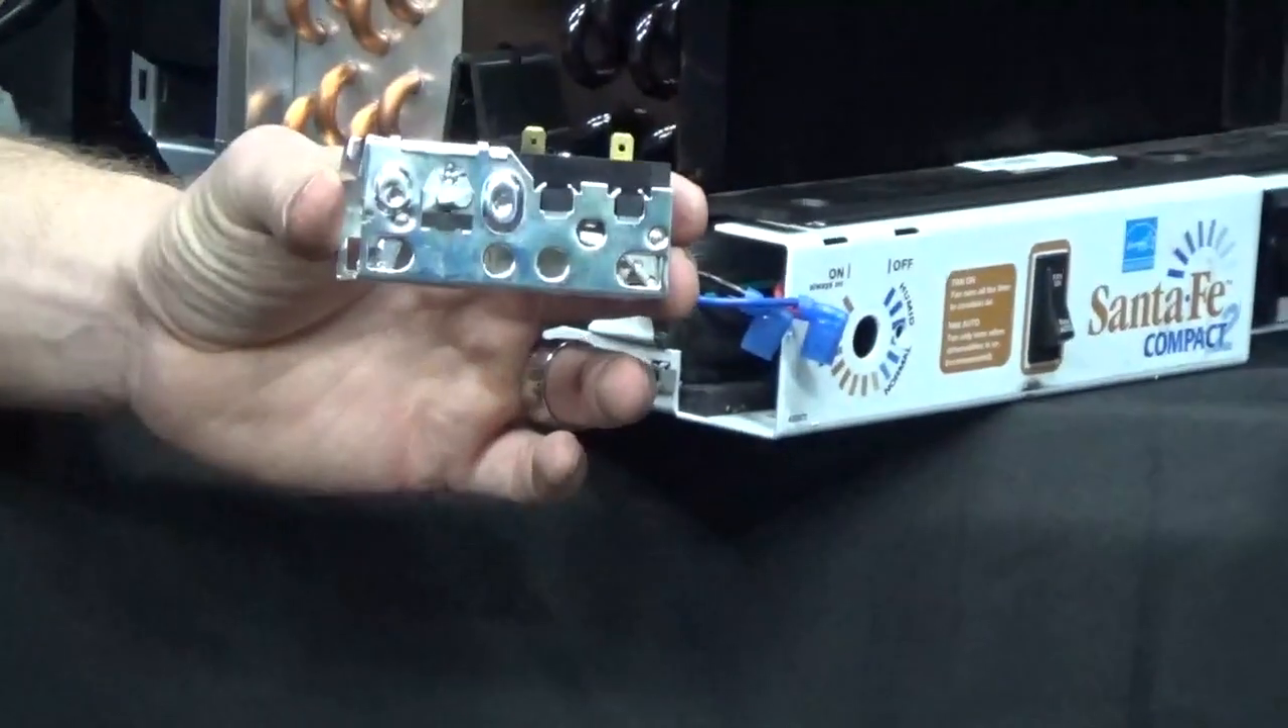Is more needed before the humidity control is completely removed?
No.